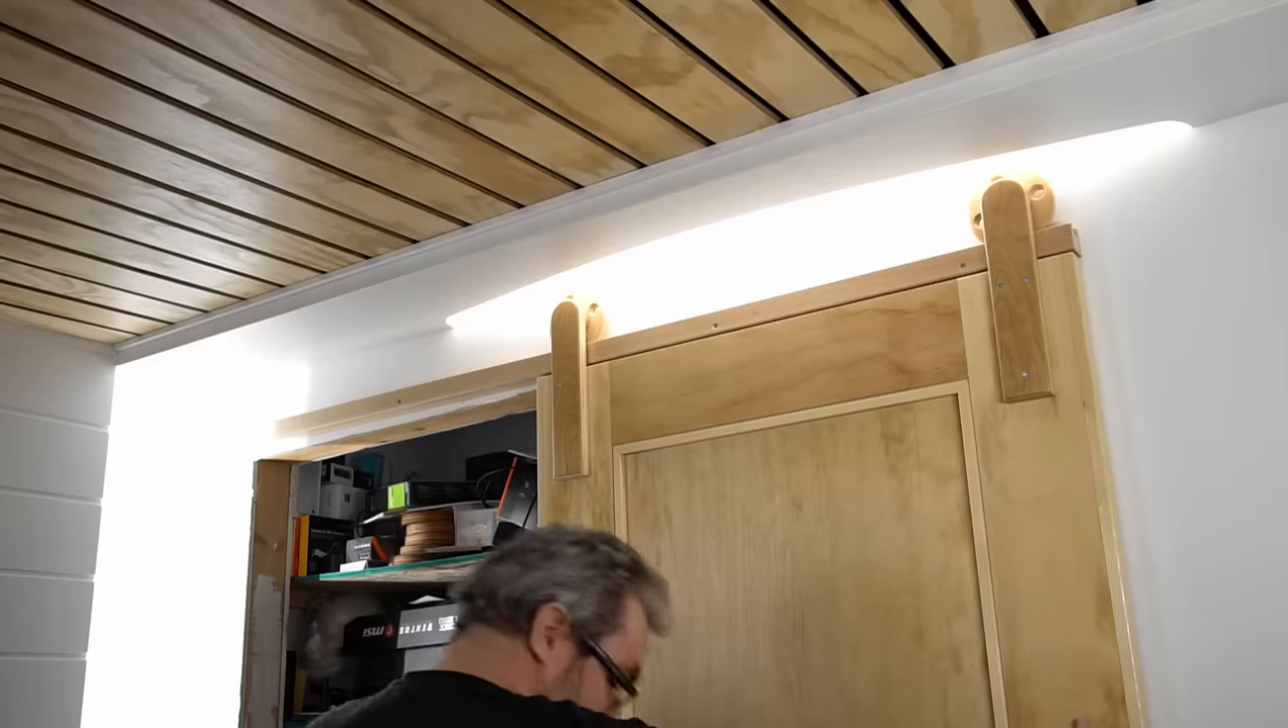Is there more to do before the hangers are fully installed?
No.